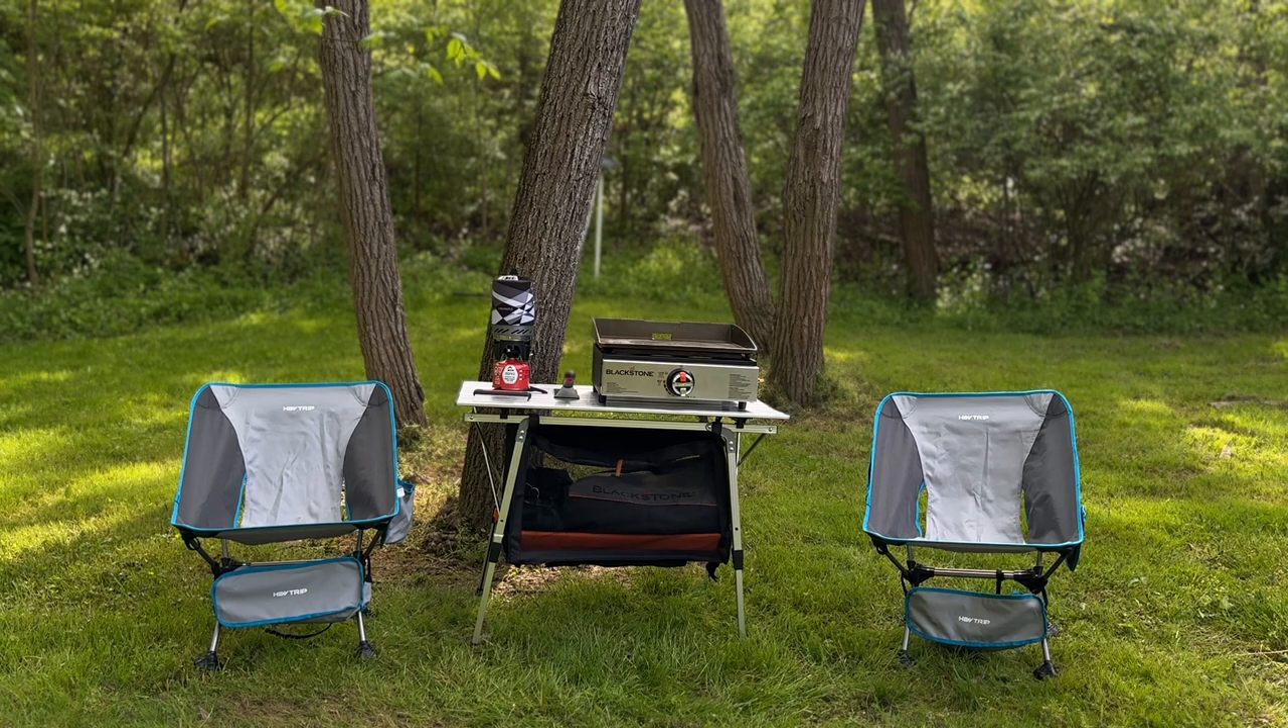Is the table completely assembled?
Yes.